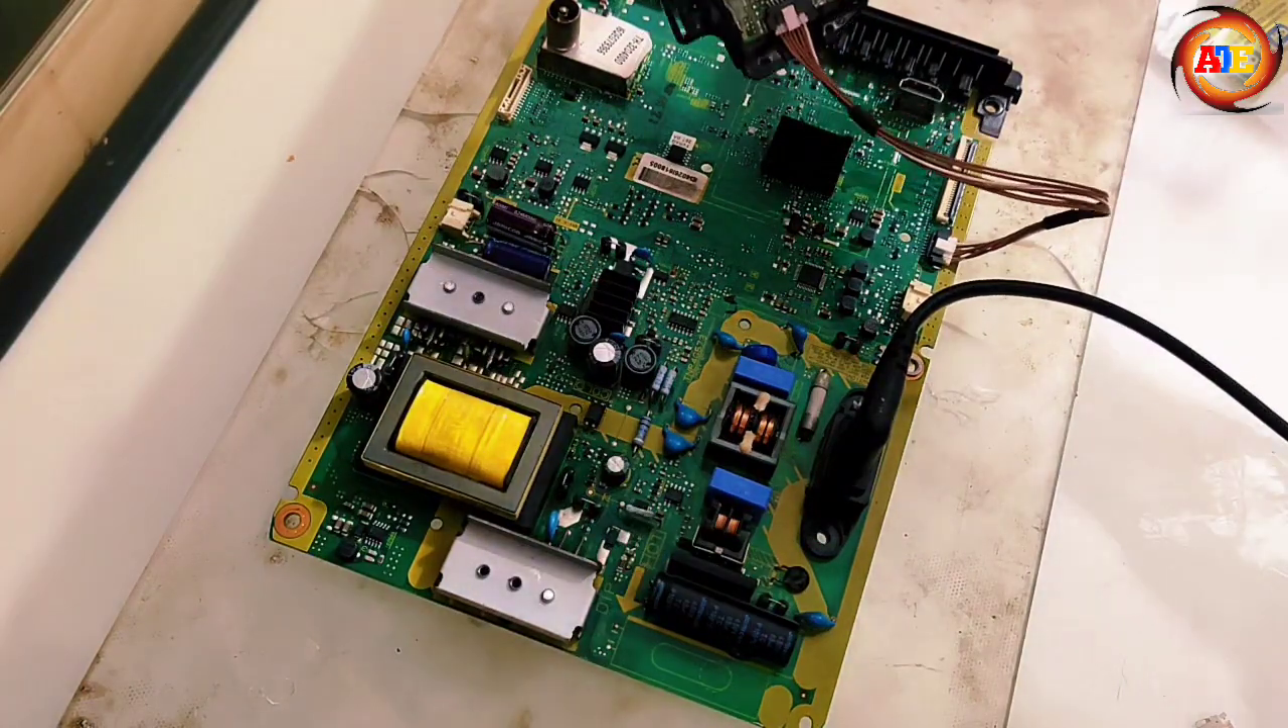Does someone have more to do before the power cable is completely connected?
No.